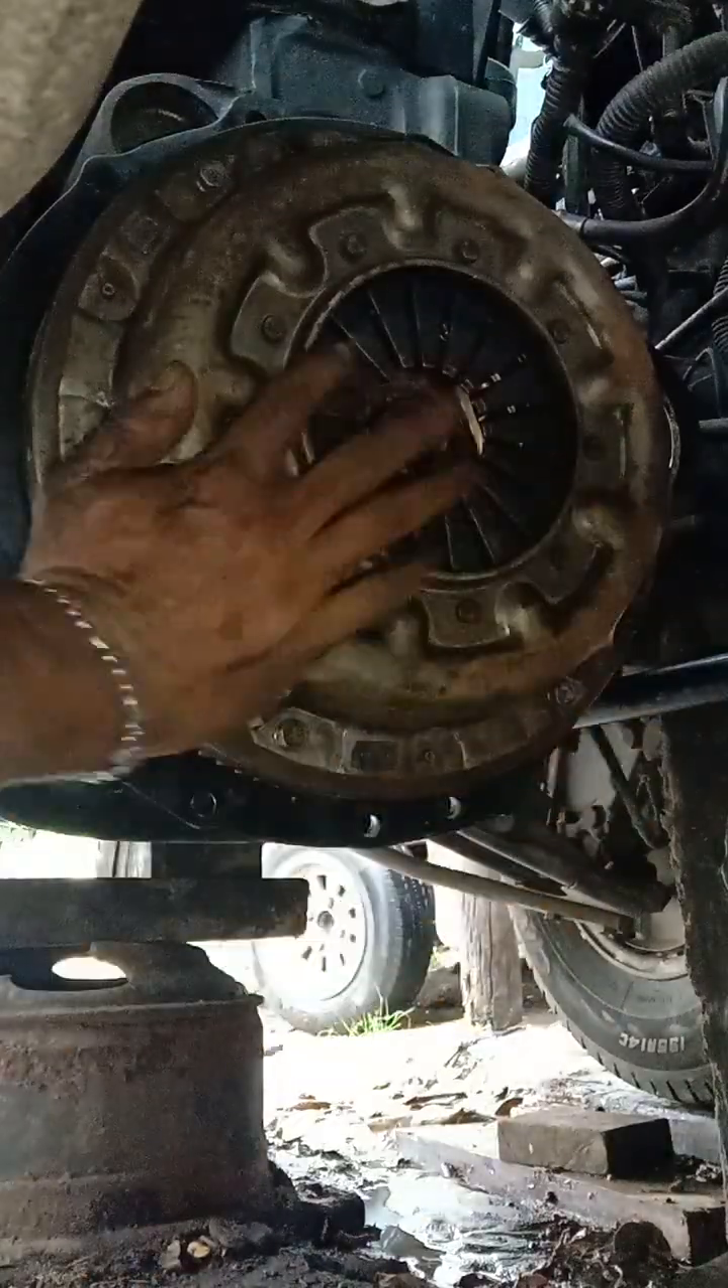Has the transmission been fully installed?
No.